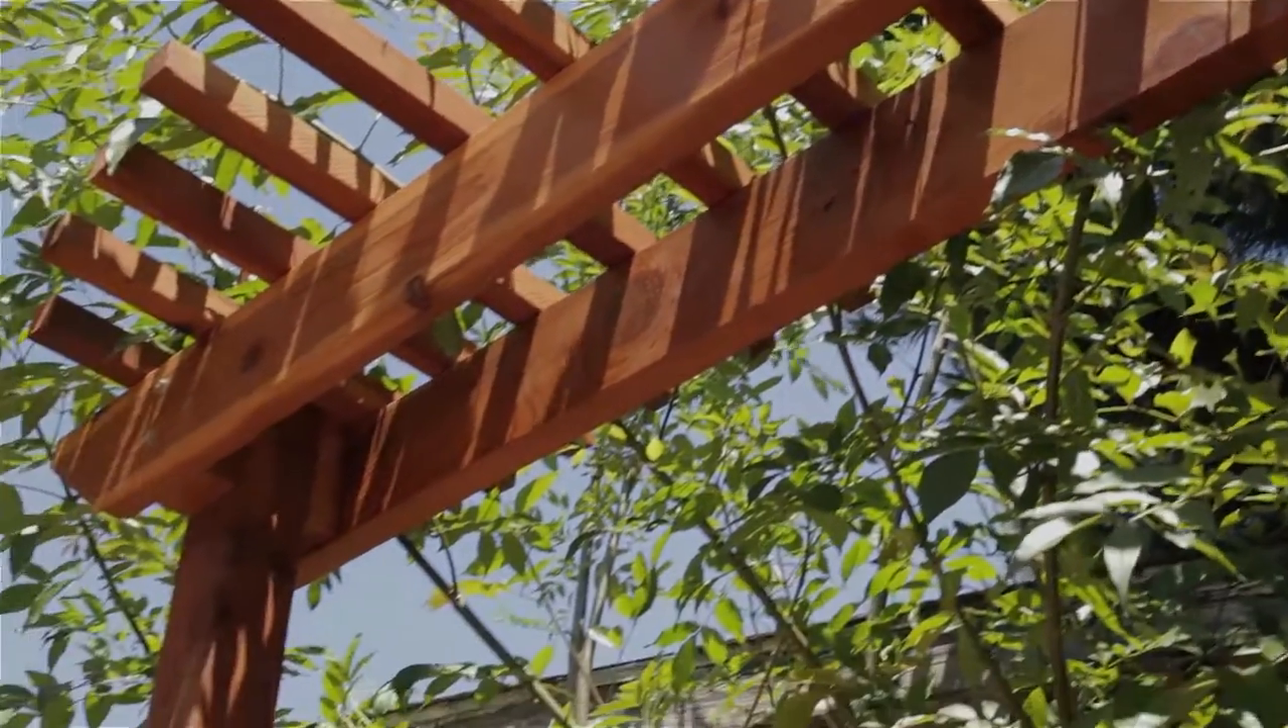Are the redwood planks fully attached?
Yes.